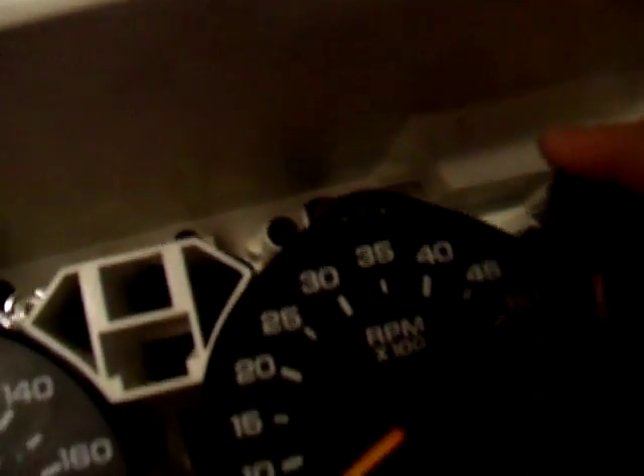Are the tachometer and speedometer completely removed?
No.